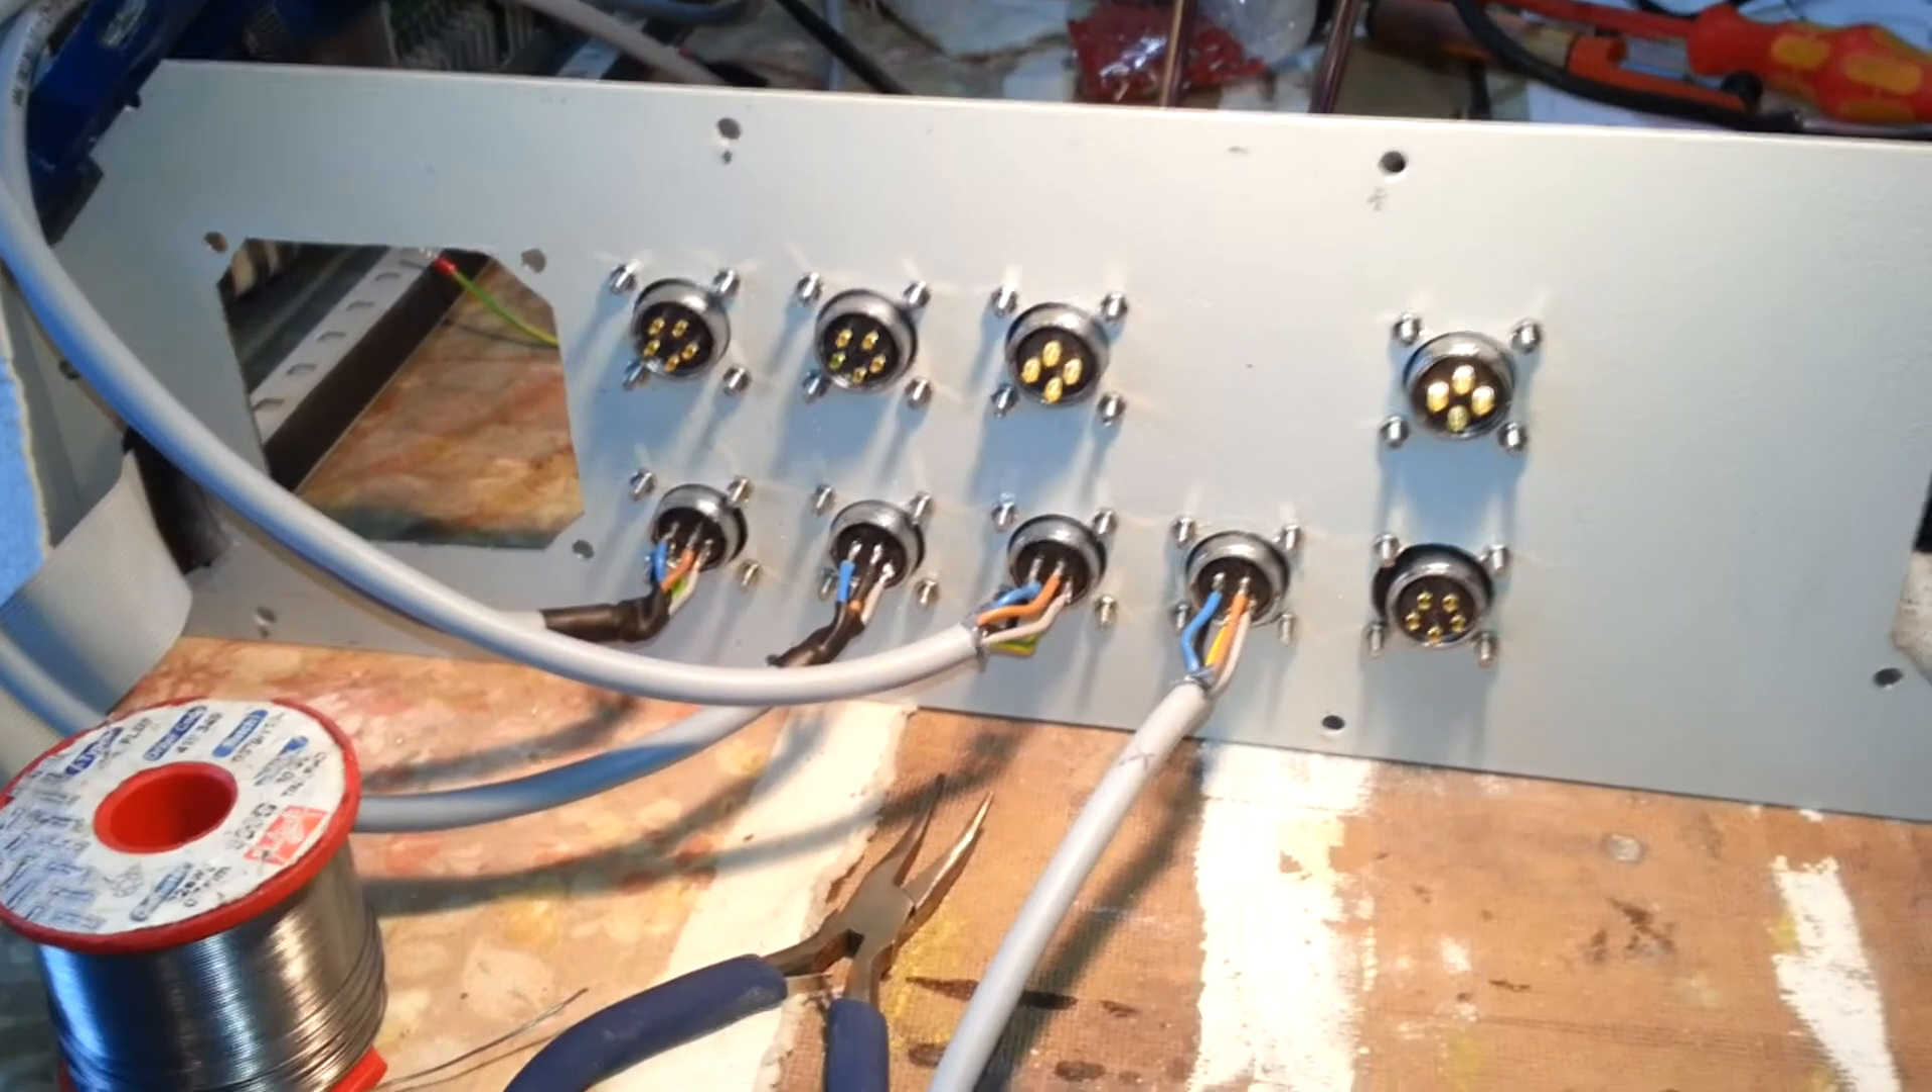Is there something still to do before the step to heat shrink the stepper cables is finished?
Yes.